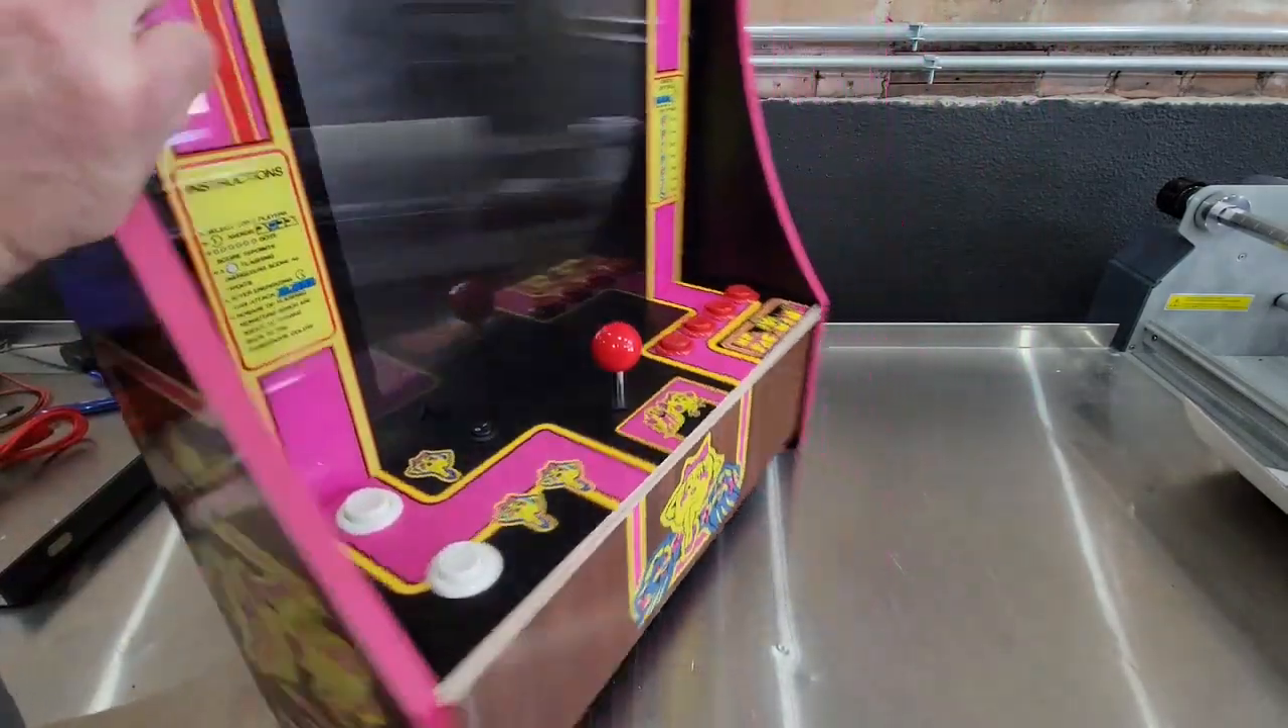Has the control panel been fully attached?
Yes.